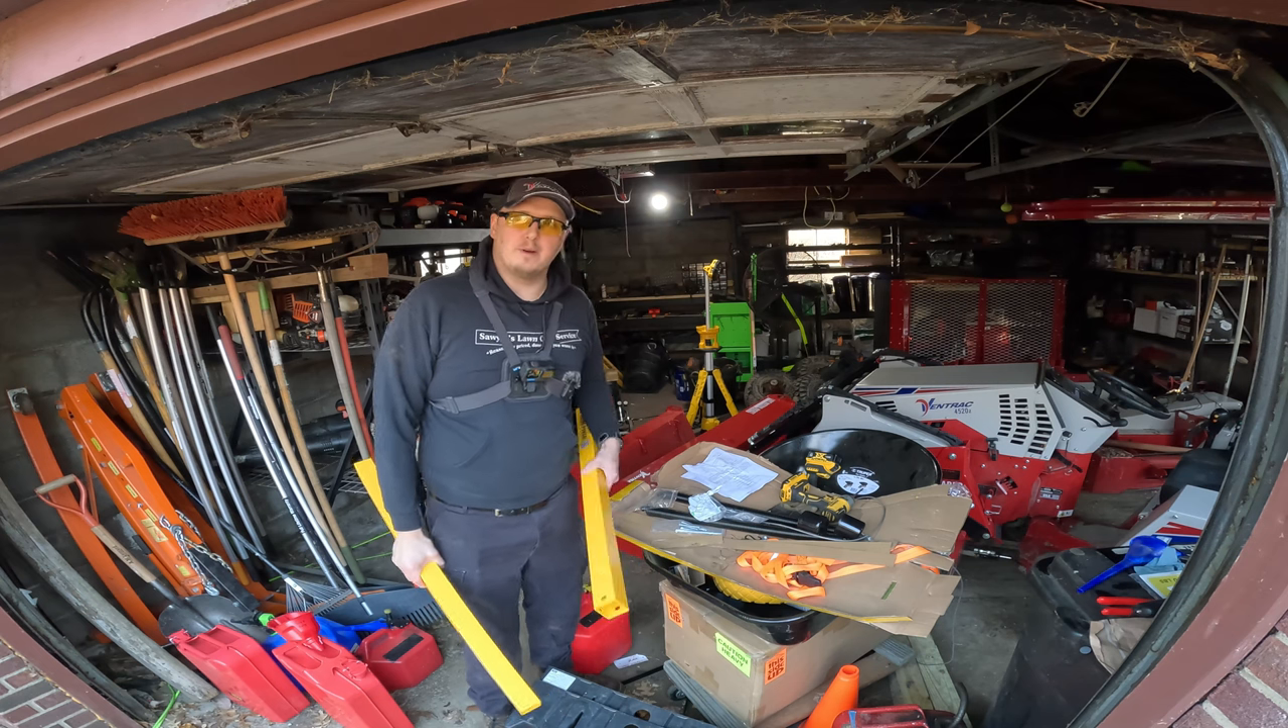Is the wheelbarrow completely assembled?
No.